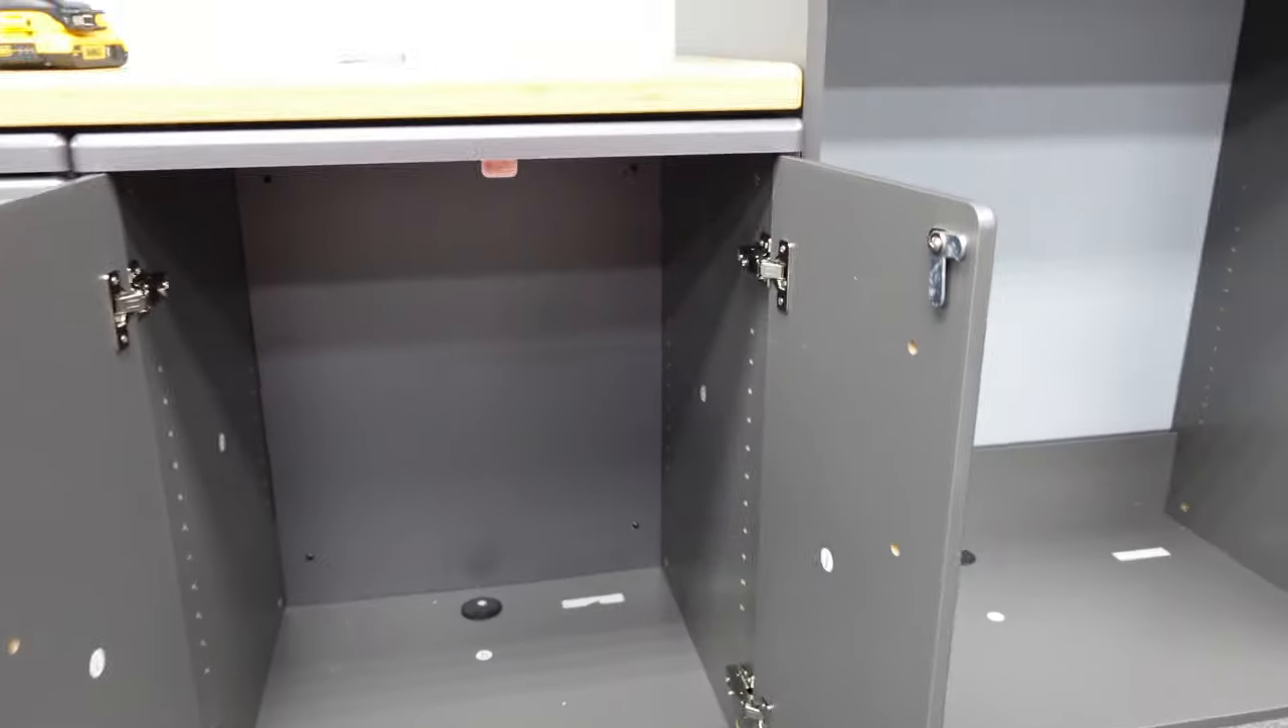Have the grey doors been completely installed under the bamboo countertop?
Yes.